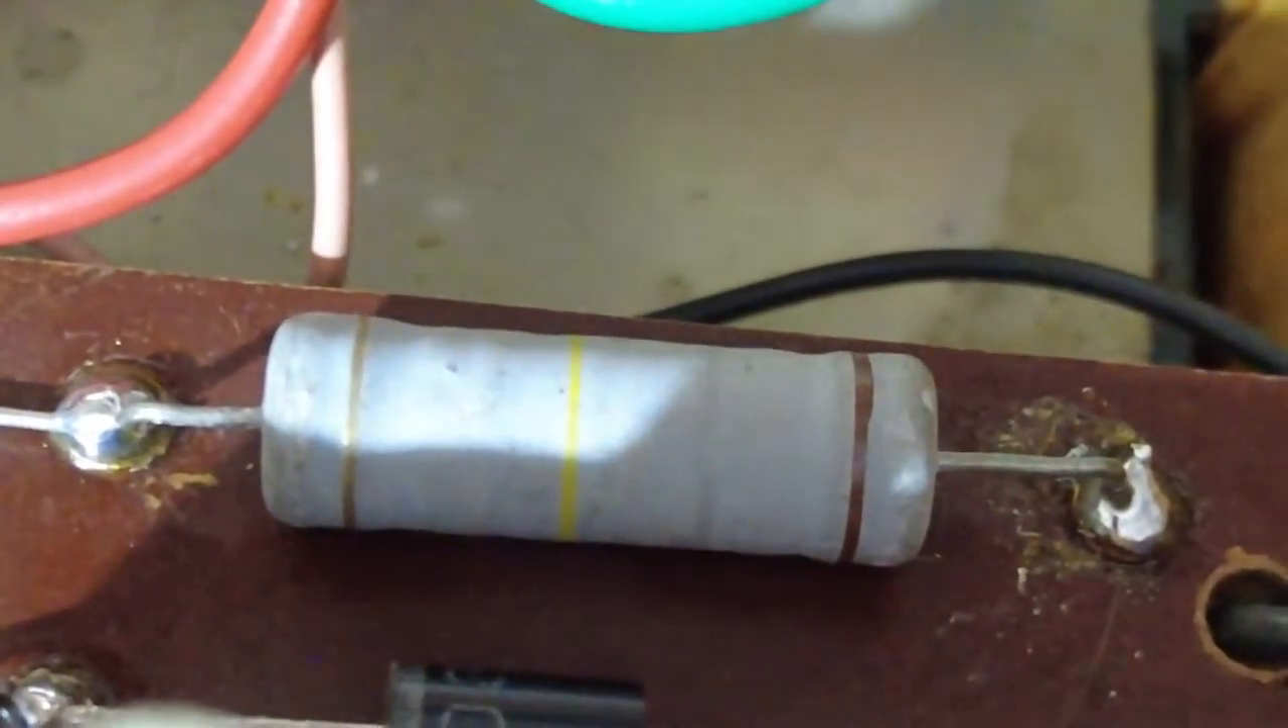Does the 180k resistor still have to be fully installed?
No.